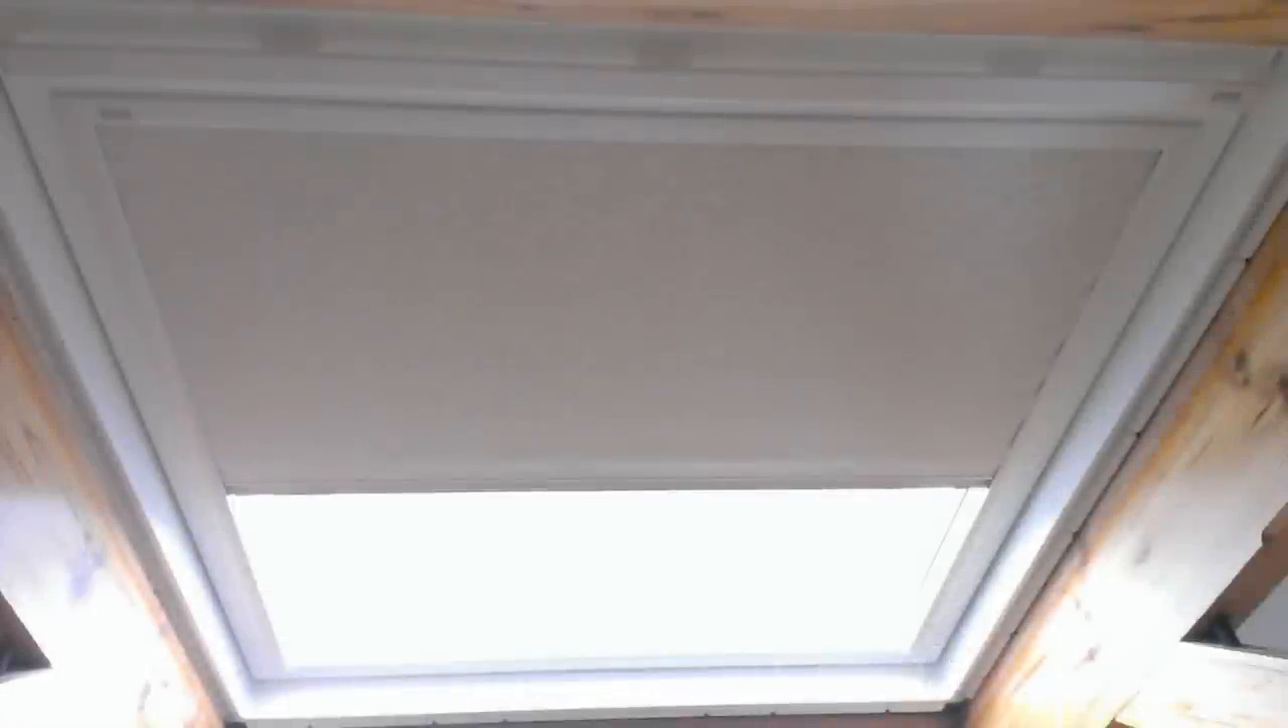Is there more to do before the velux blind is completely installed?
No.